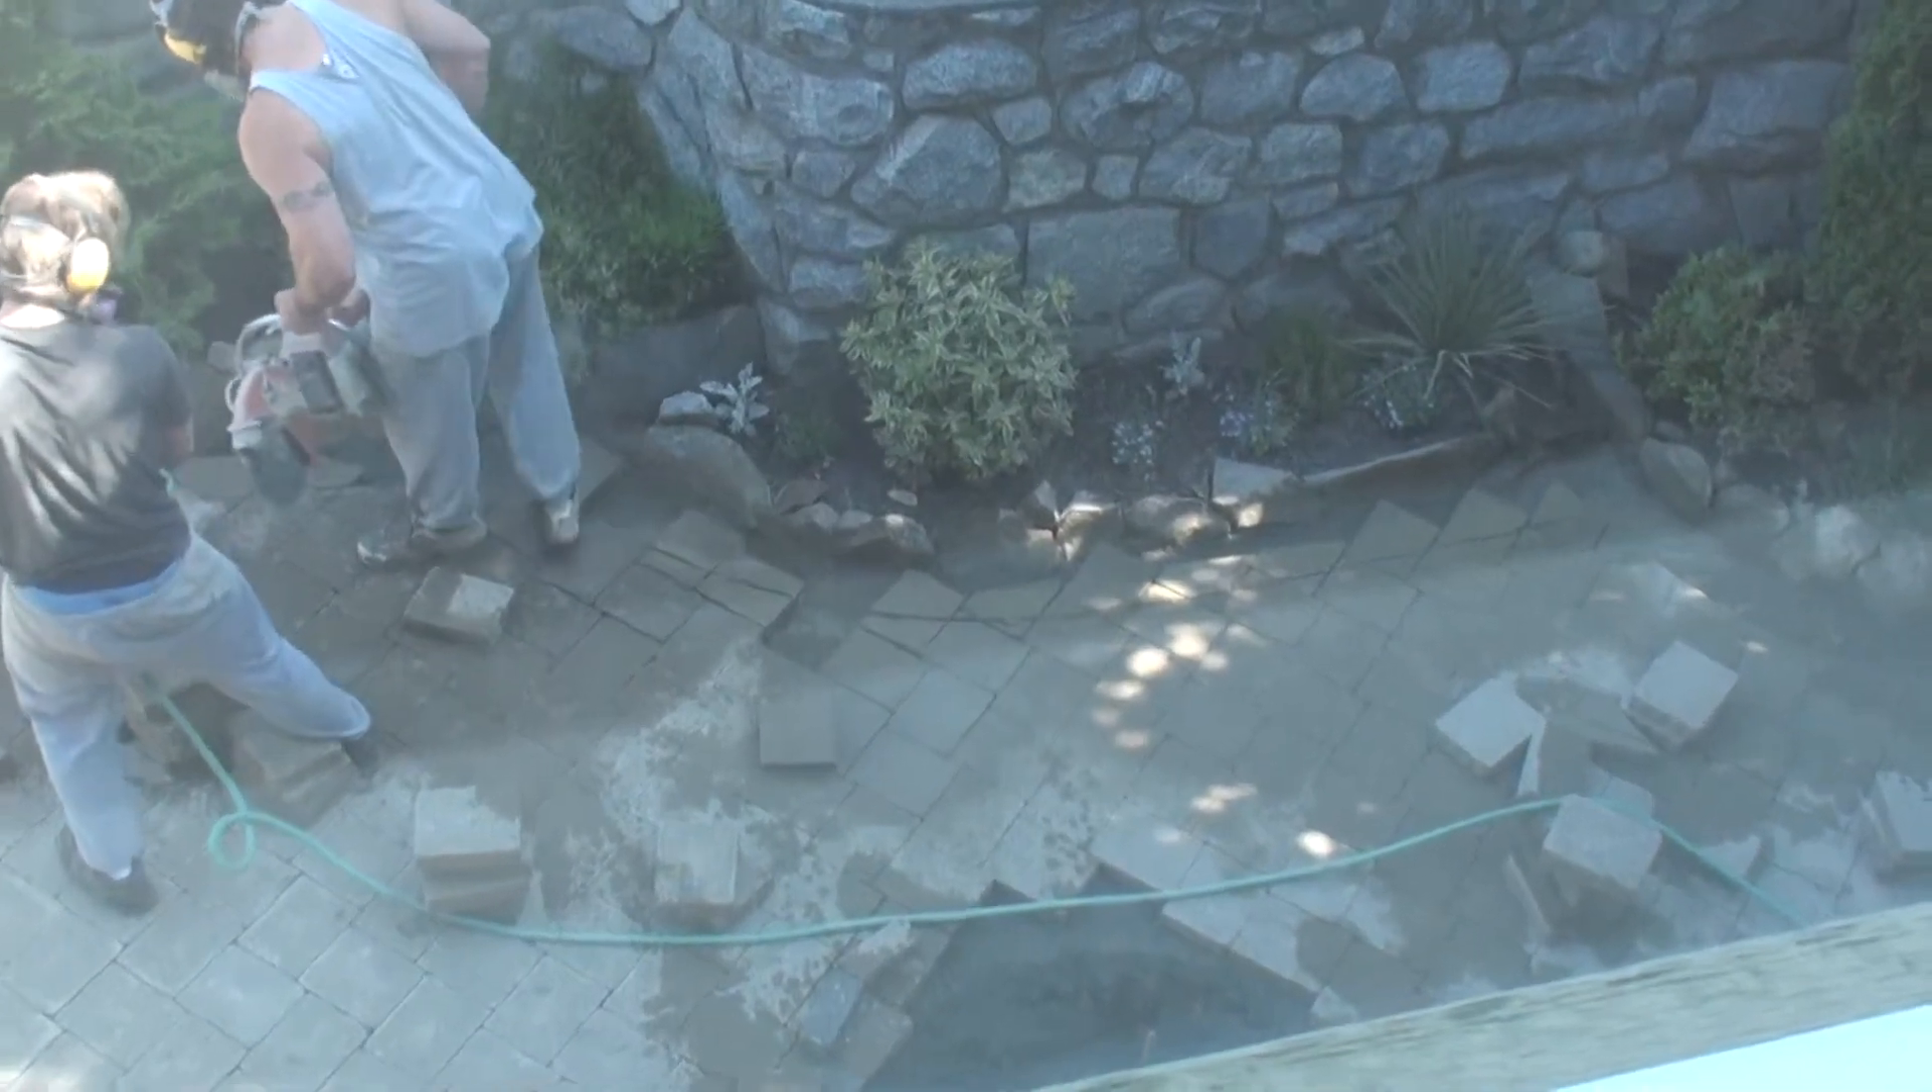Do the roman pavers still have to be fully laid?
Yes.